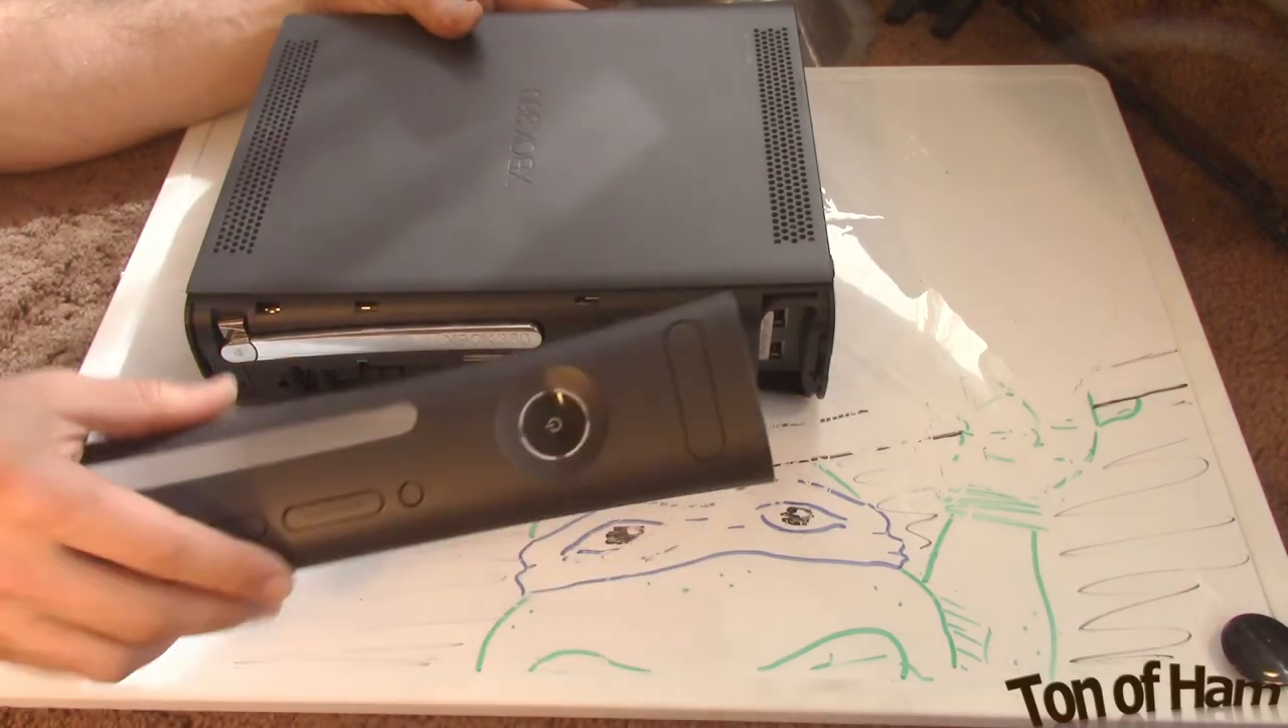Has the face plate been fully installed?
No.